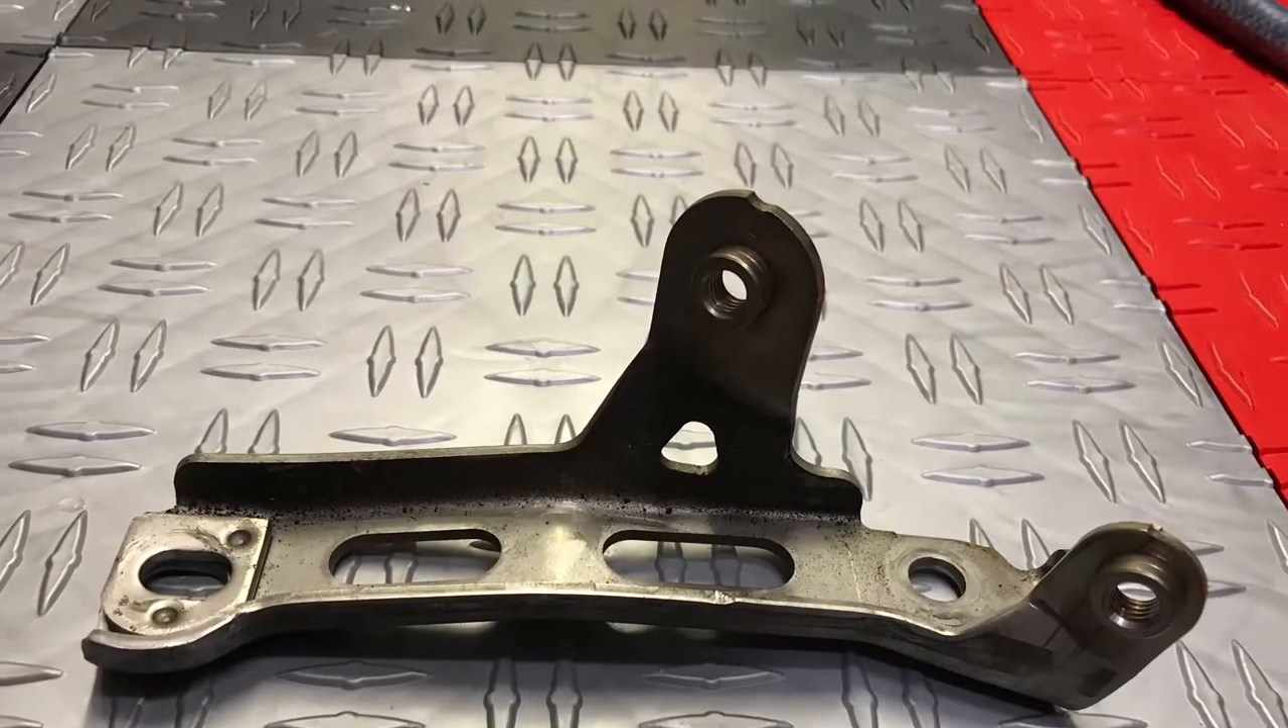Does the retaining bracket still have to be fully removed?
No.